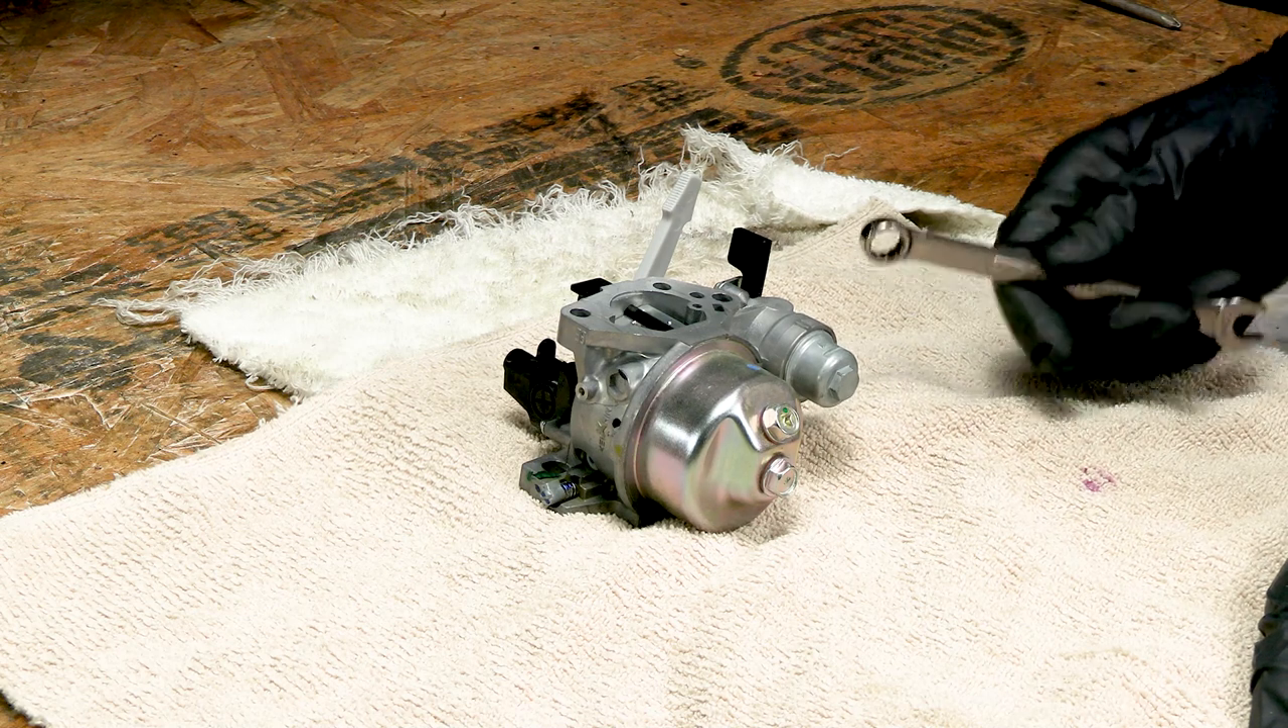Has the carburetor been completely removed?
Yes.